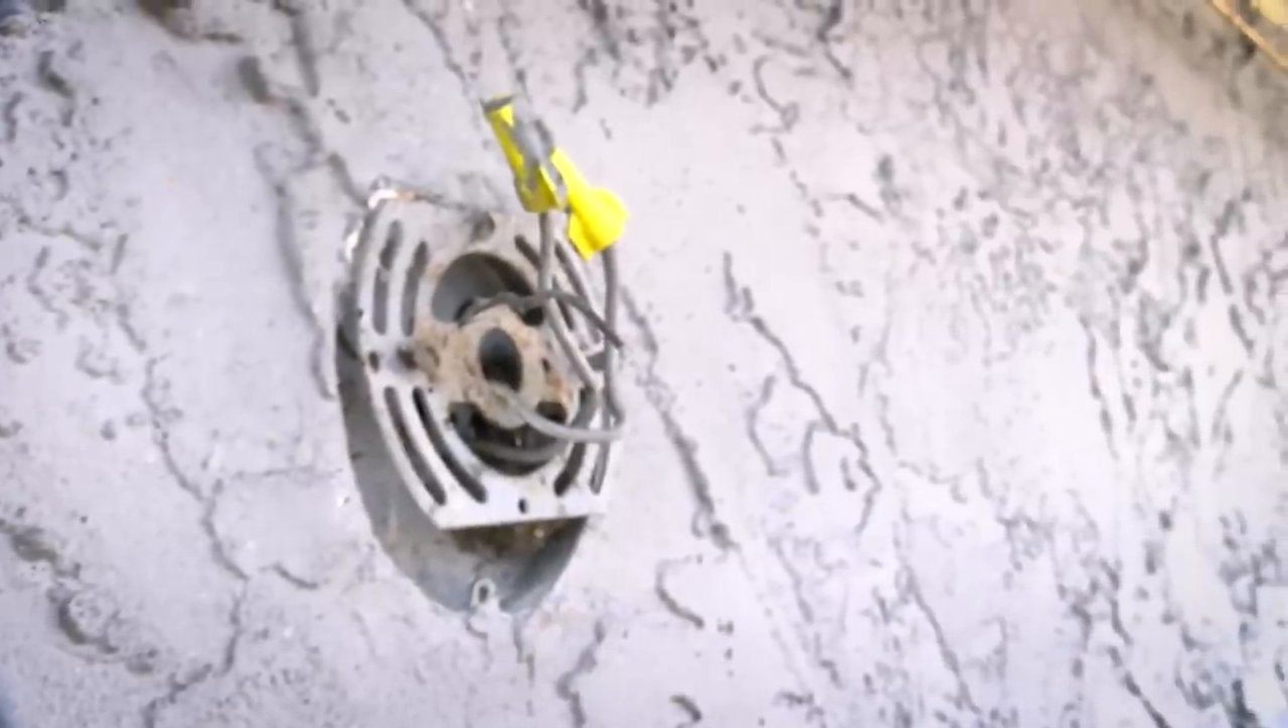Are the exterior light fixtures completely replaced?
No.